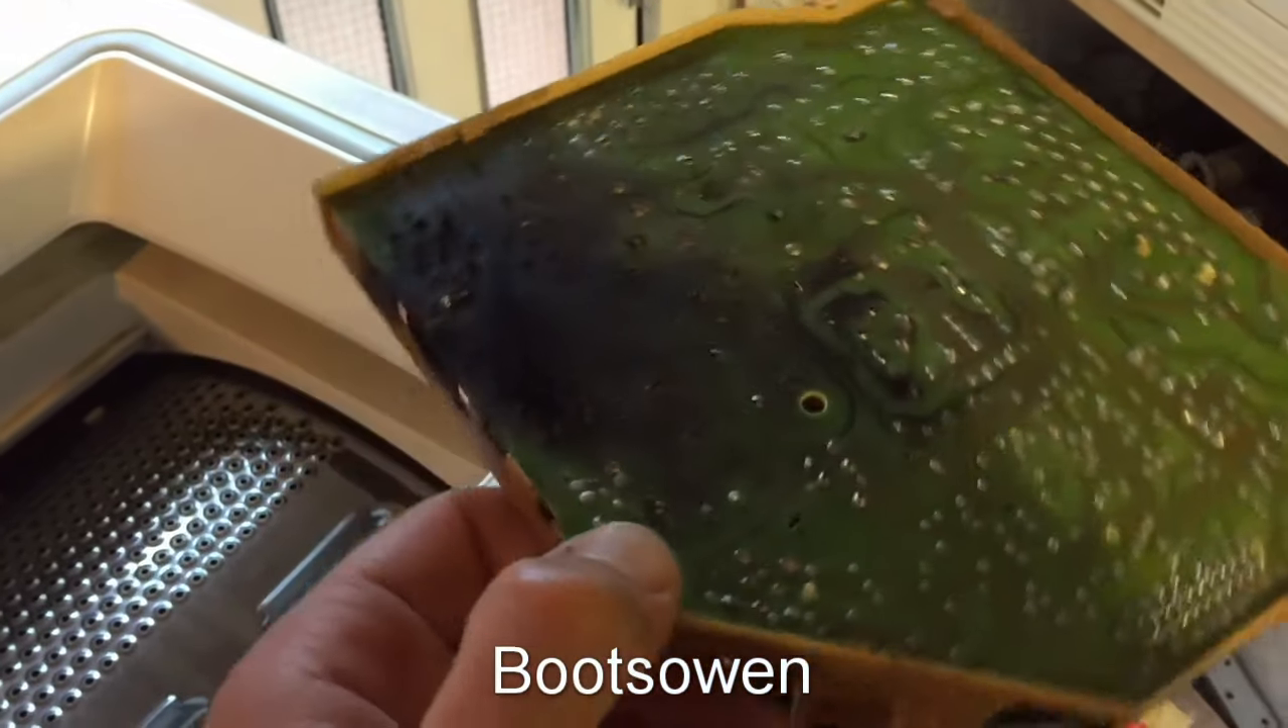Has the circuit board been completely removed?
Yes.